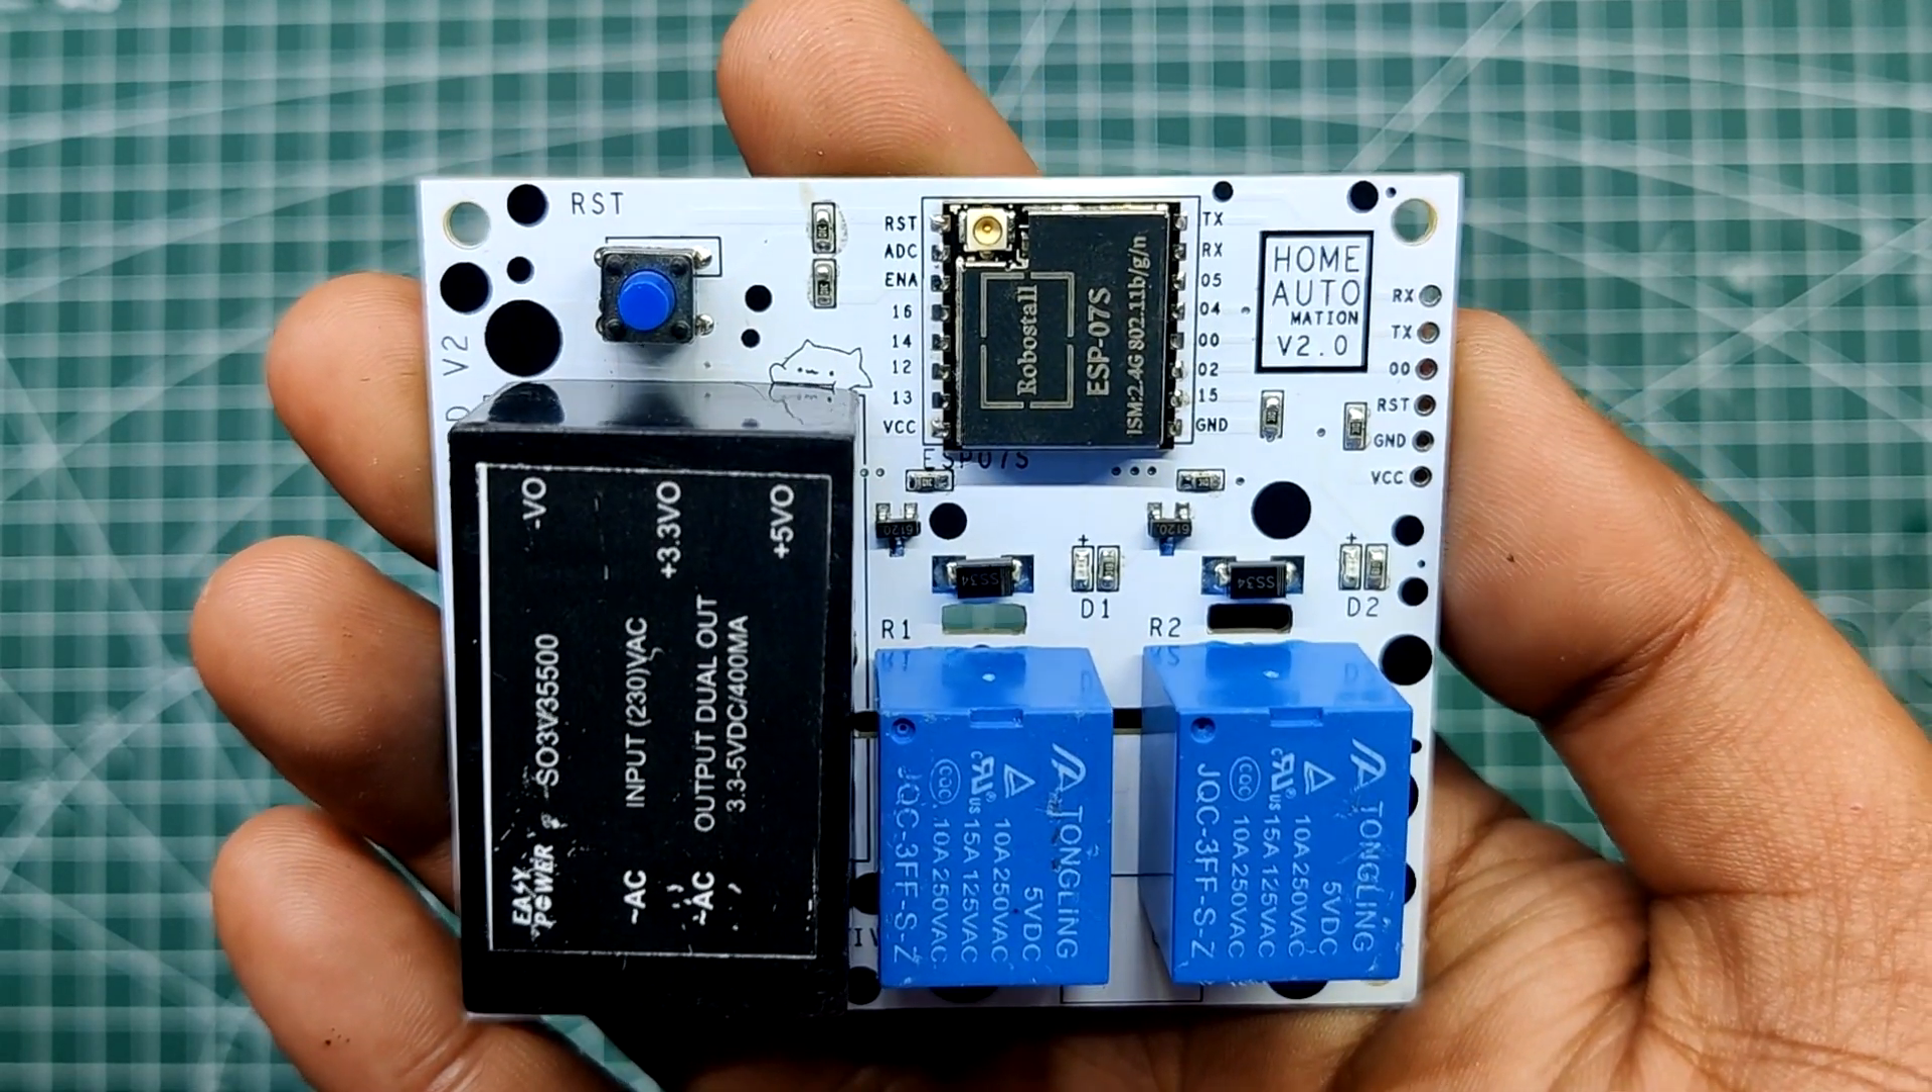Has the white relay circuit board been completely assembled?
Yes.